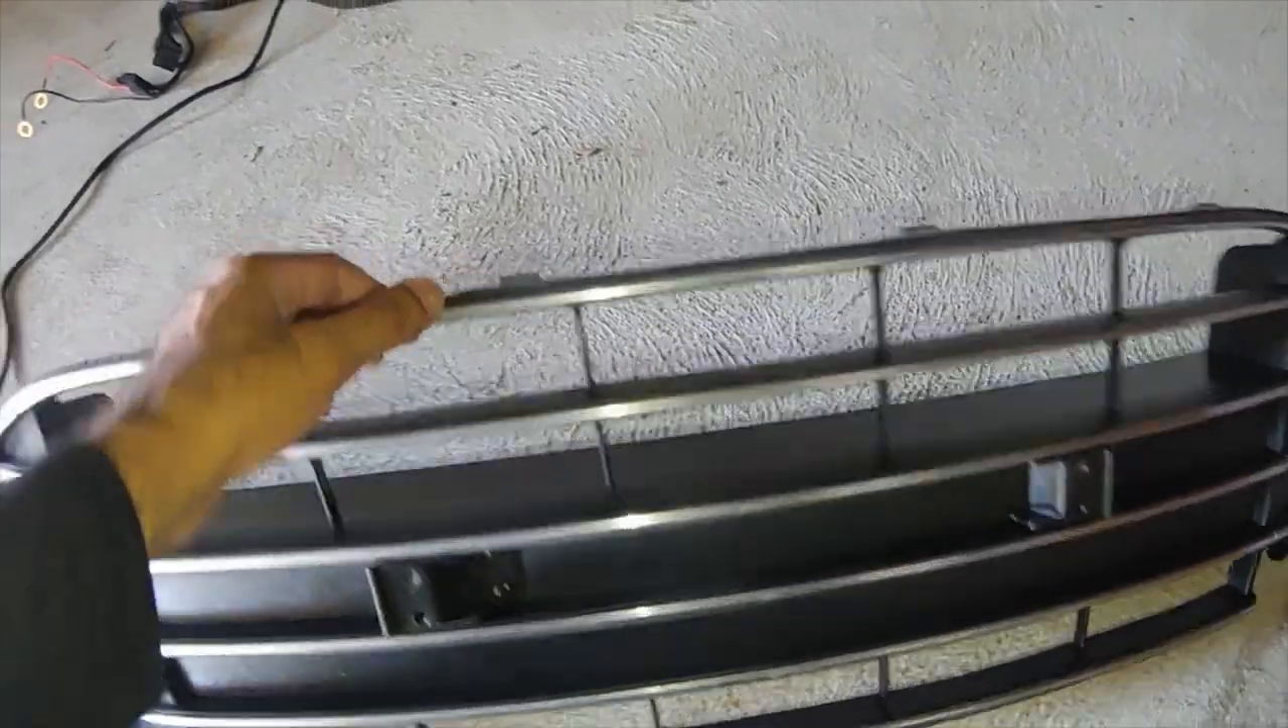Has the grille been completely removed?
Yes.